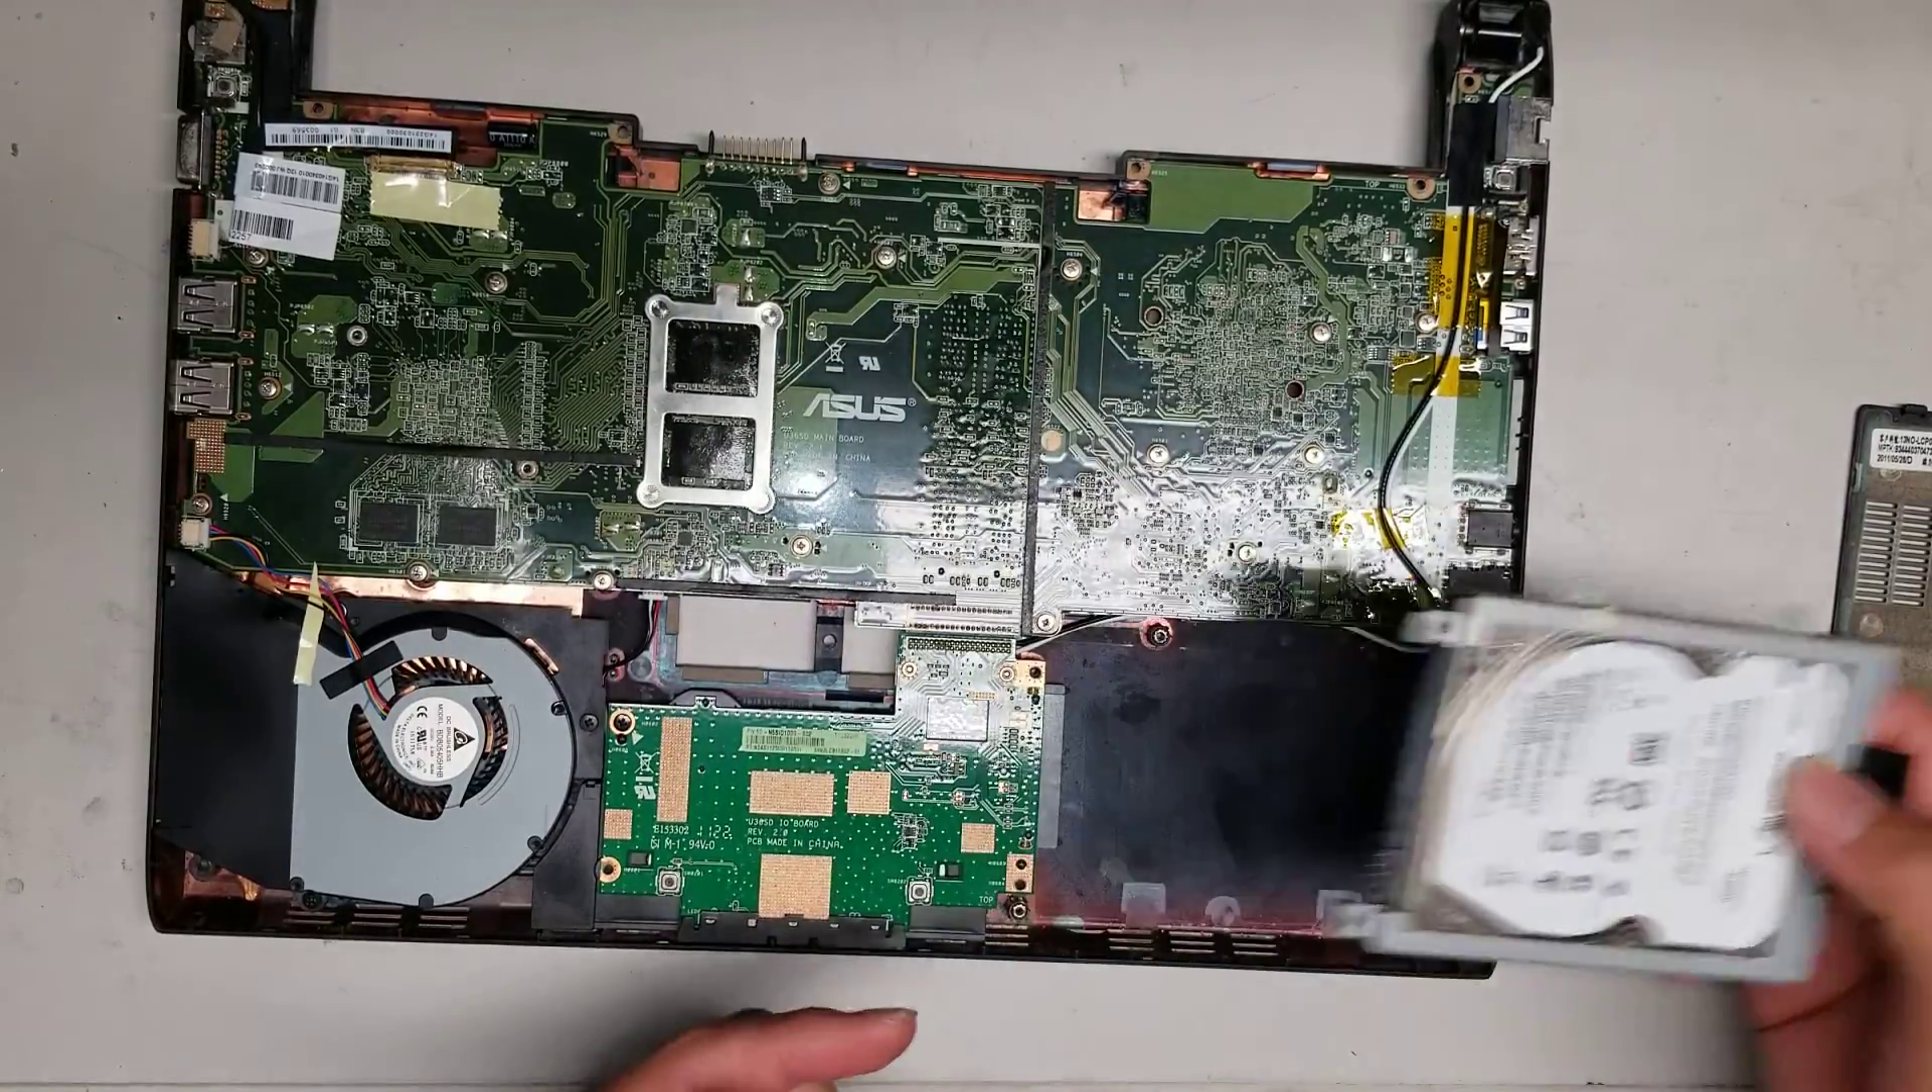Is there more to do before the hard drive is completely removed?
No.